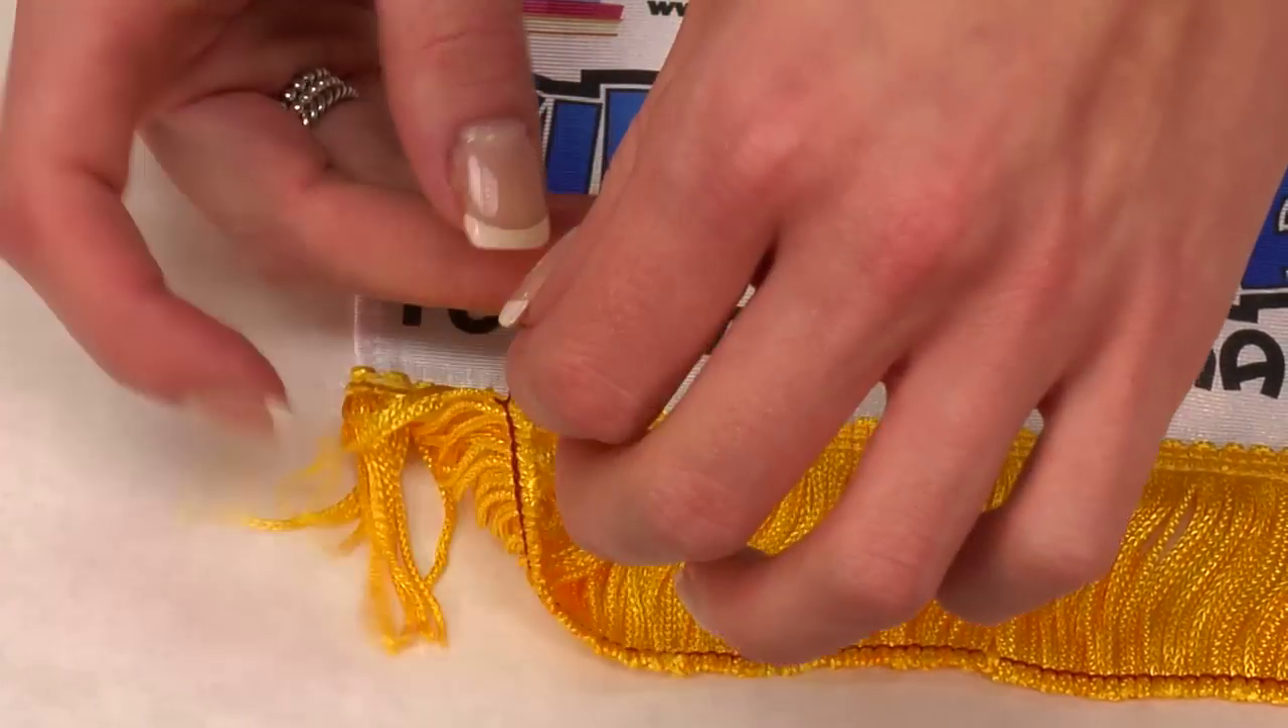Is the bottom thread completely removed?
No.